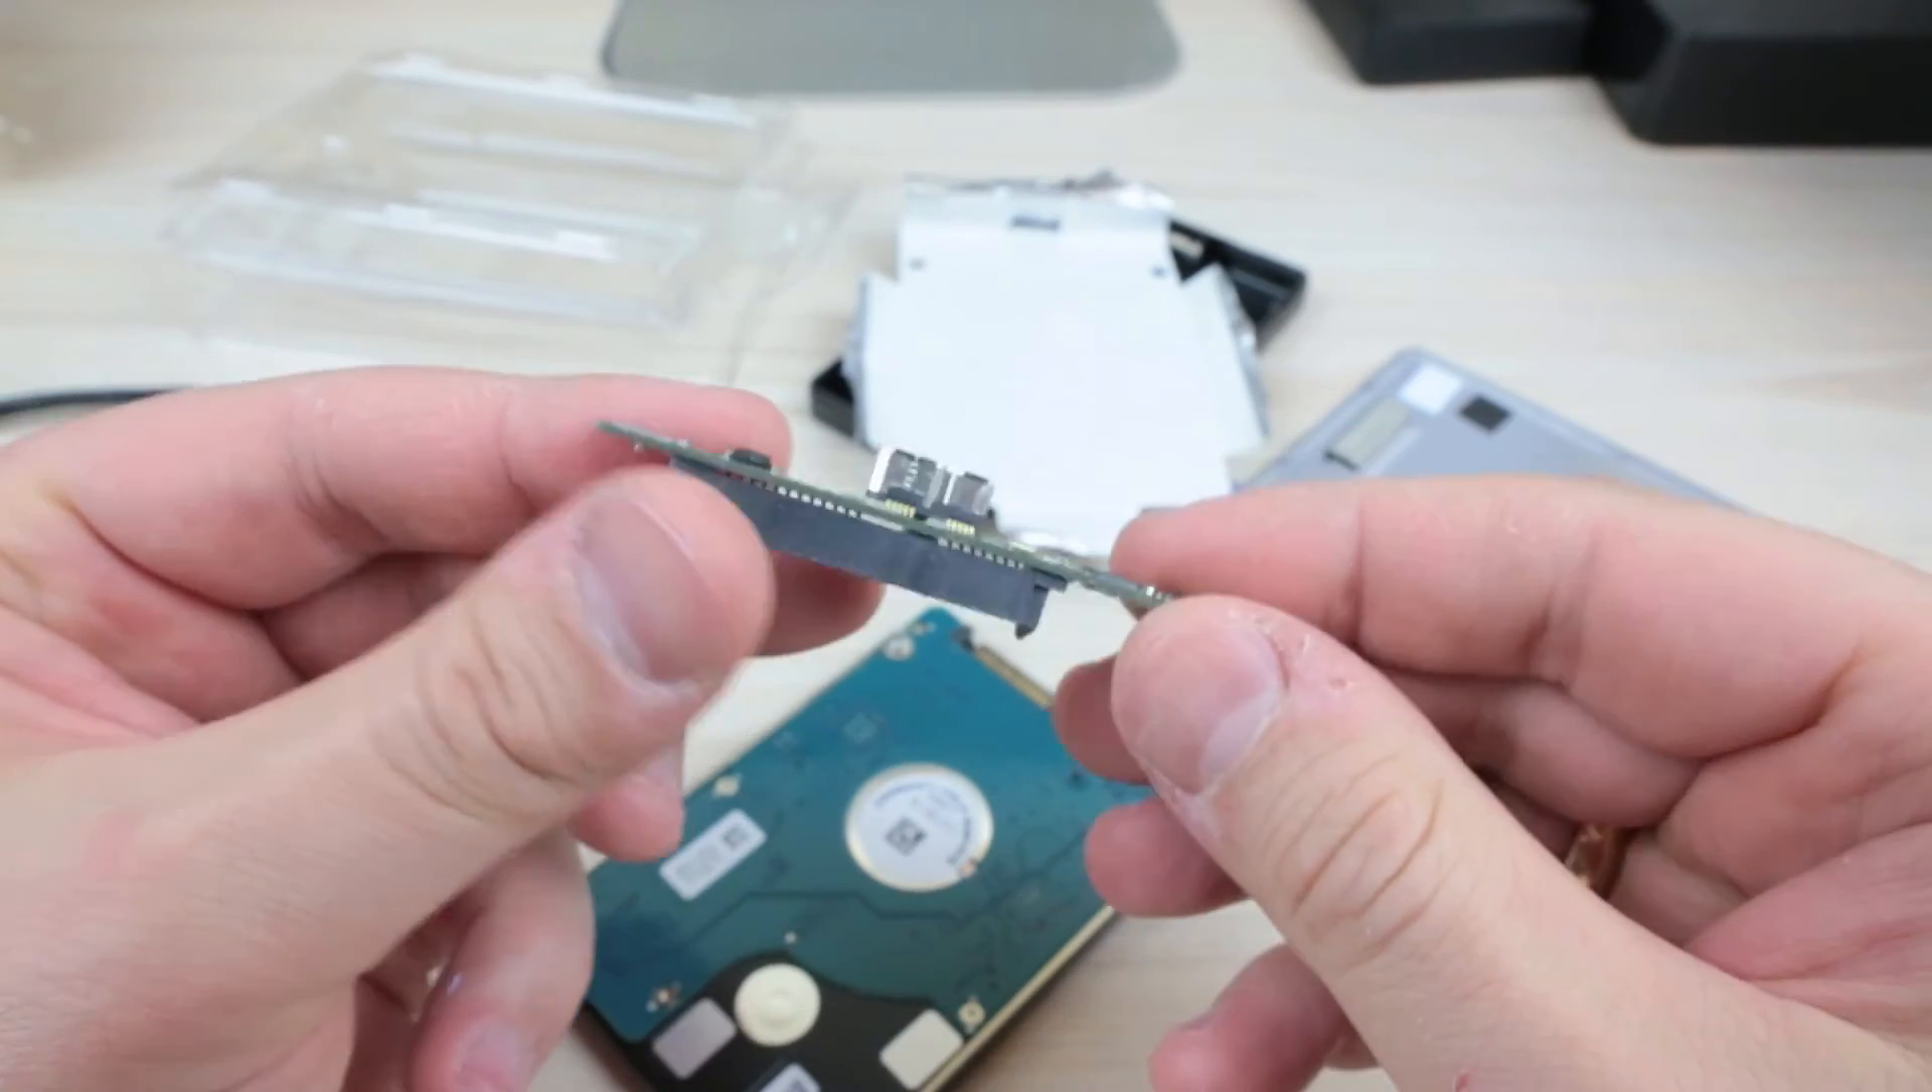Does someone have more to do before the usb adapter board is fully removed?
No.